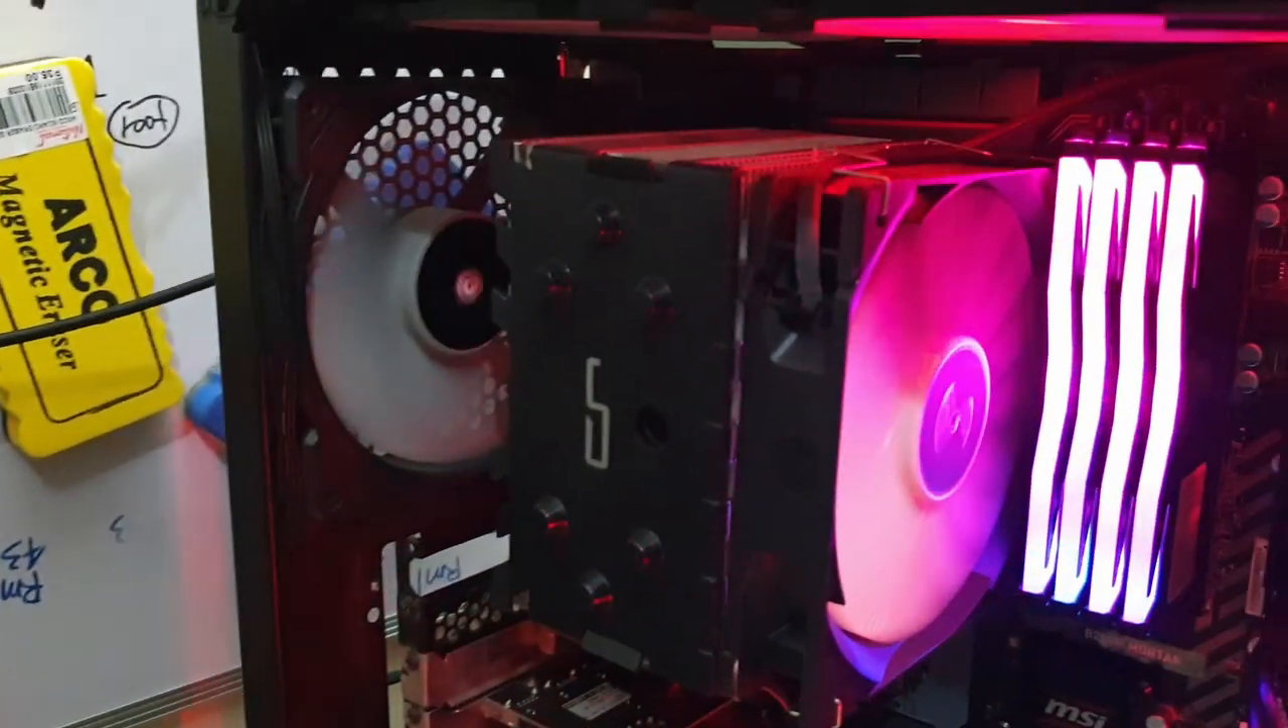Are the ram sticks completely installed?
Yes.